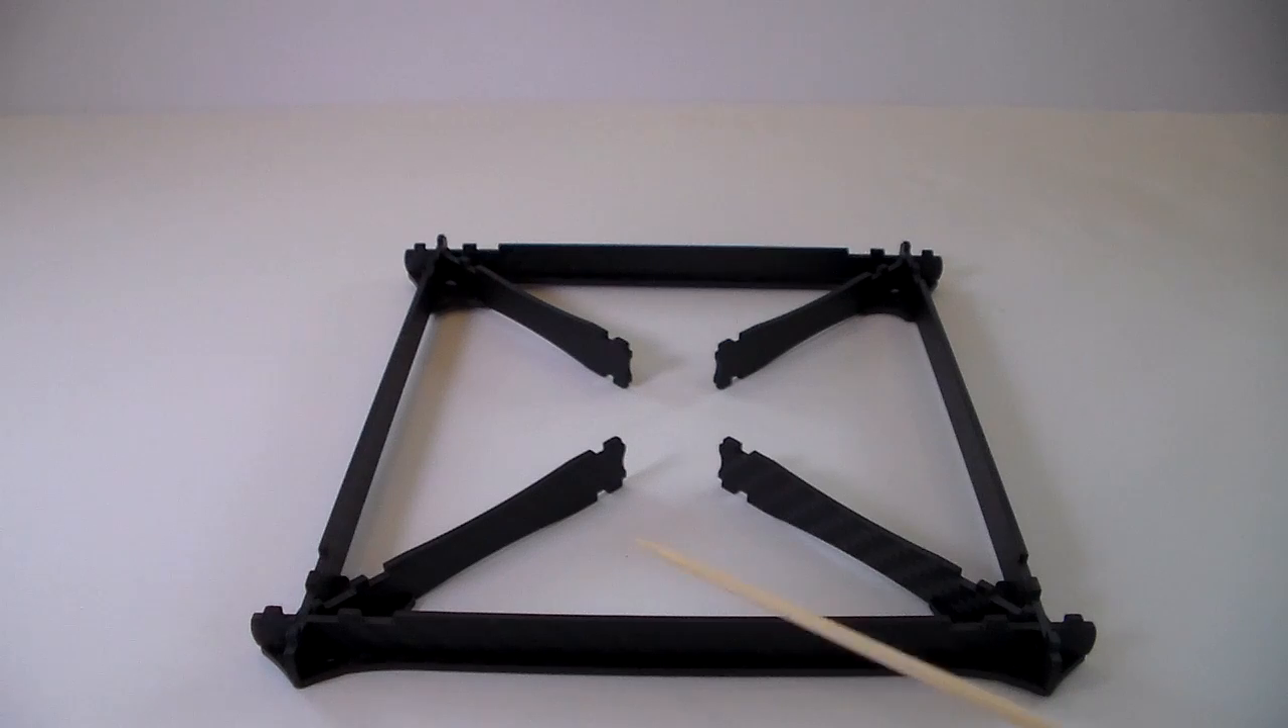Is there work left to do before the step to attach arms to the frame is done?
No.